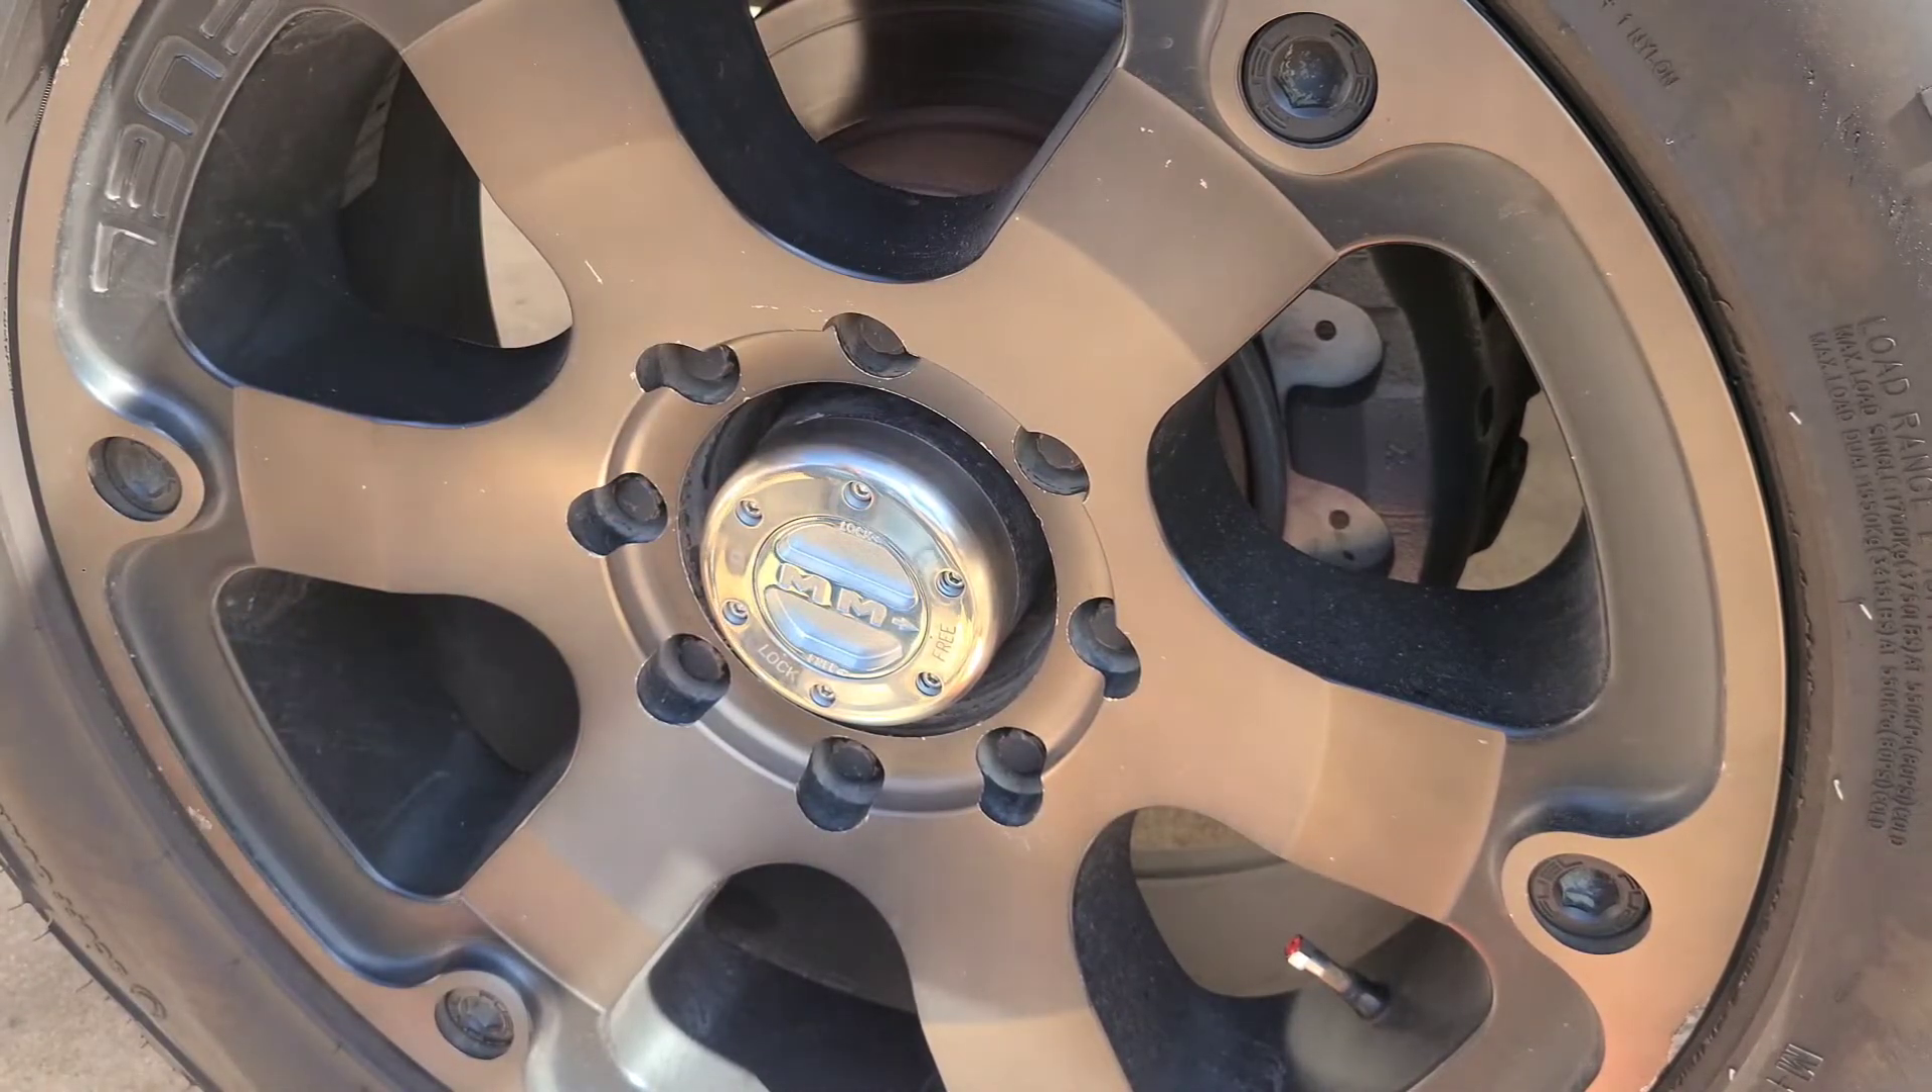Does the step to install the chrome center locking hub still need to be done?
No.